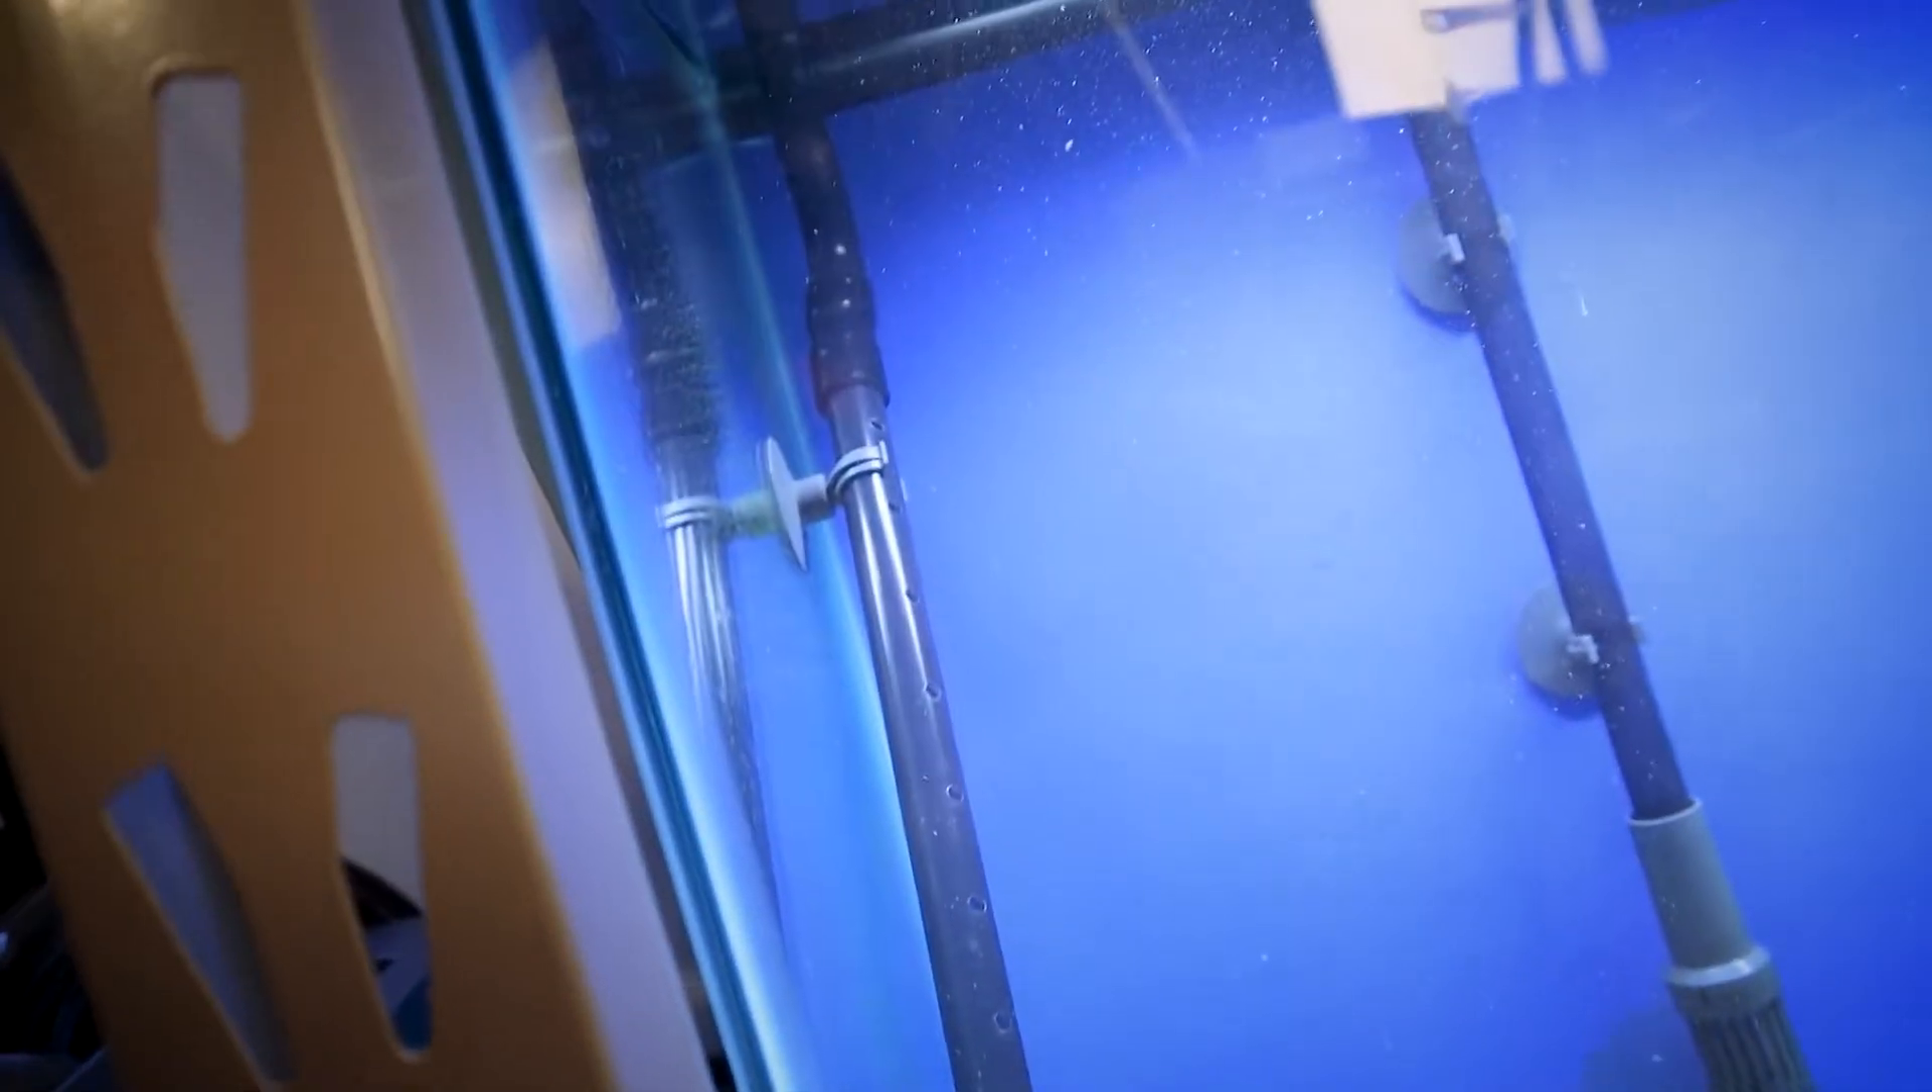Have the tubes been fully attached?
Yes.